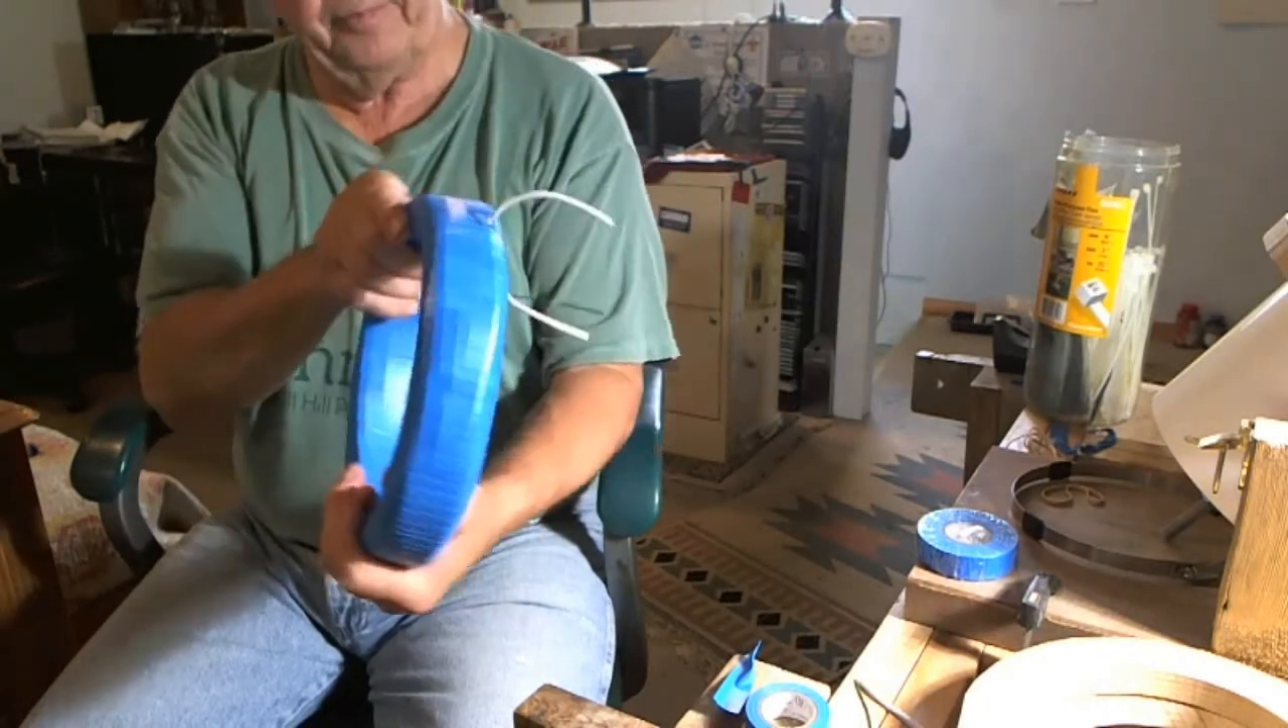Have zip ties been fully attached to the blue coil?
No.